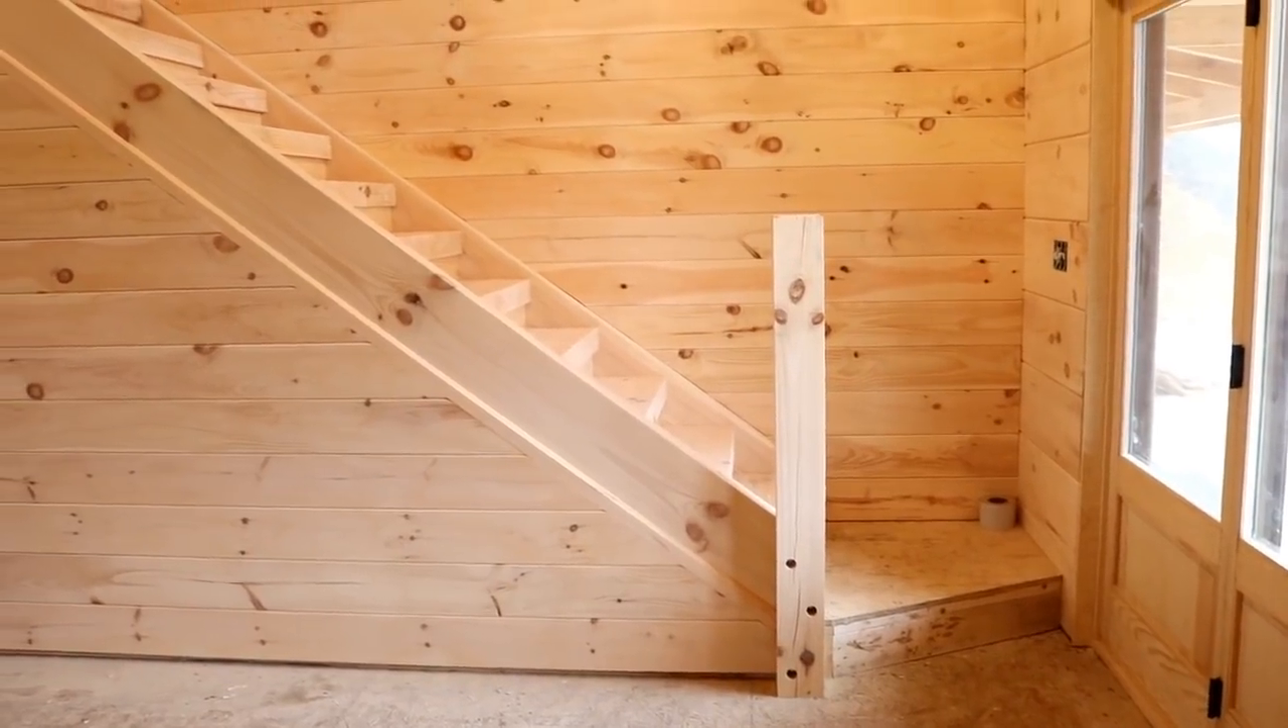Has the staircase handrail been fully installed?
No.